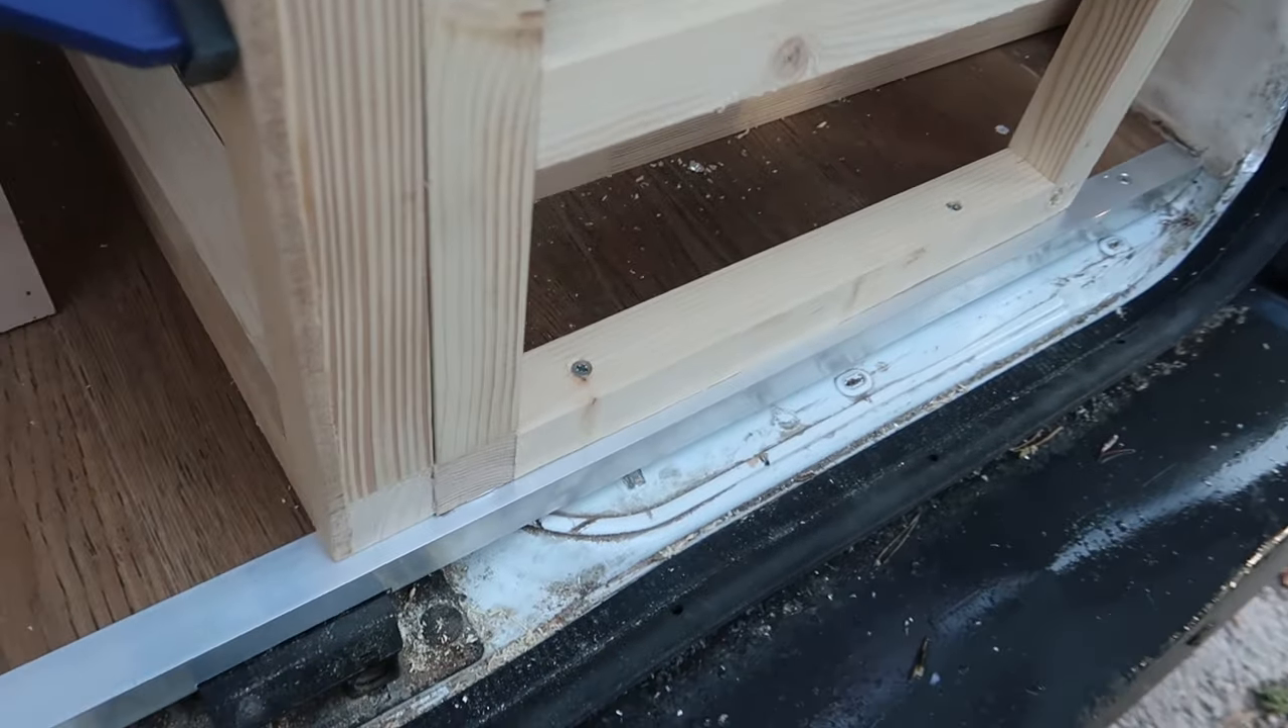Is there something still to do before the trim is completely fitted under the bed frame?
No.